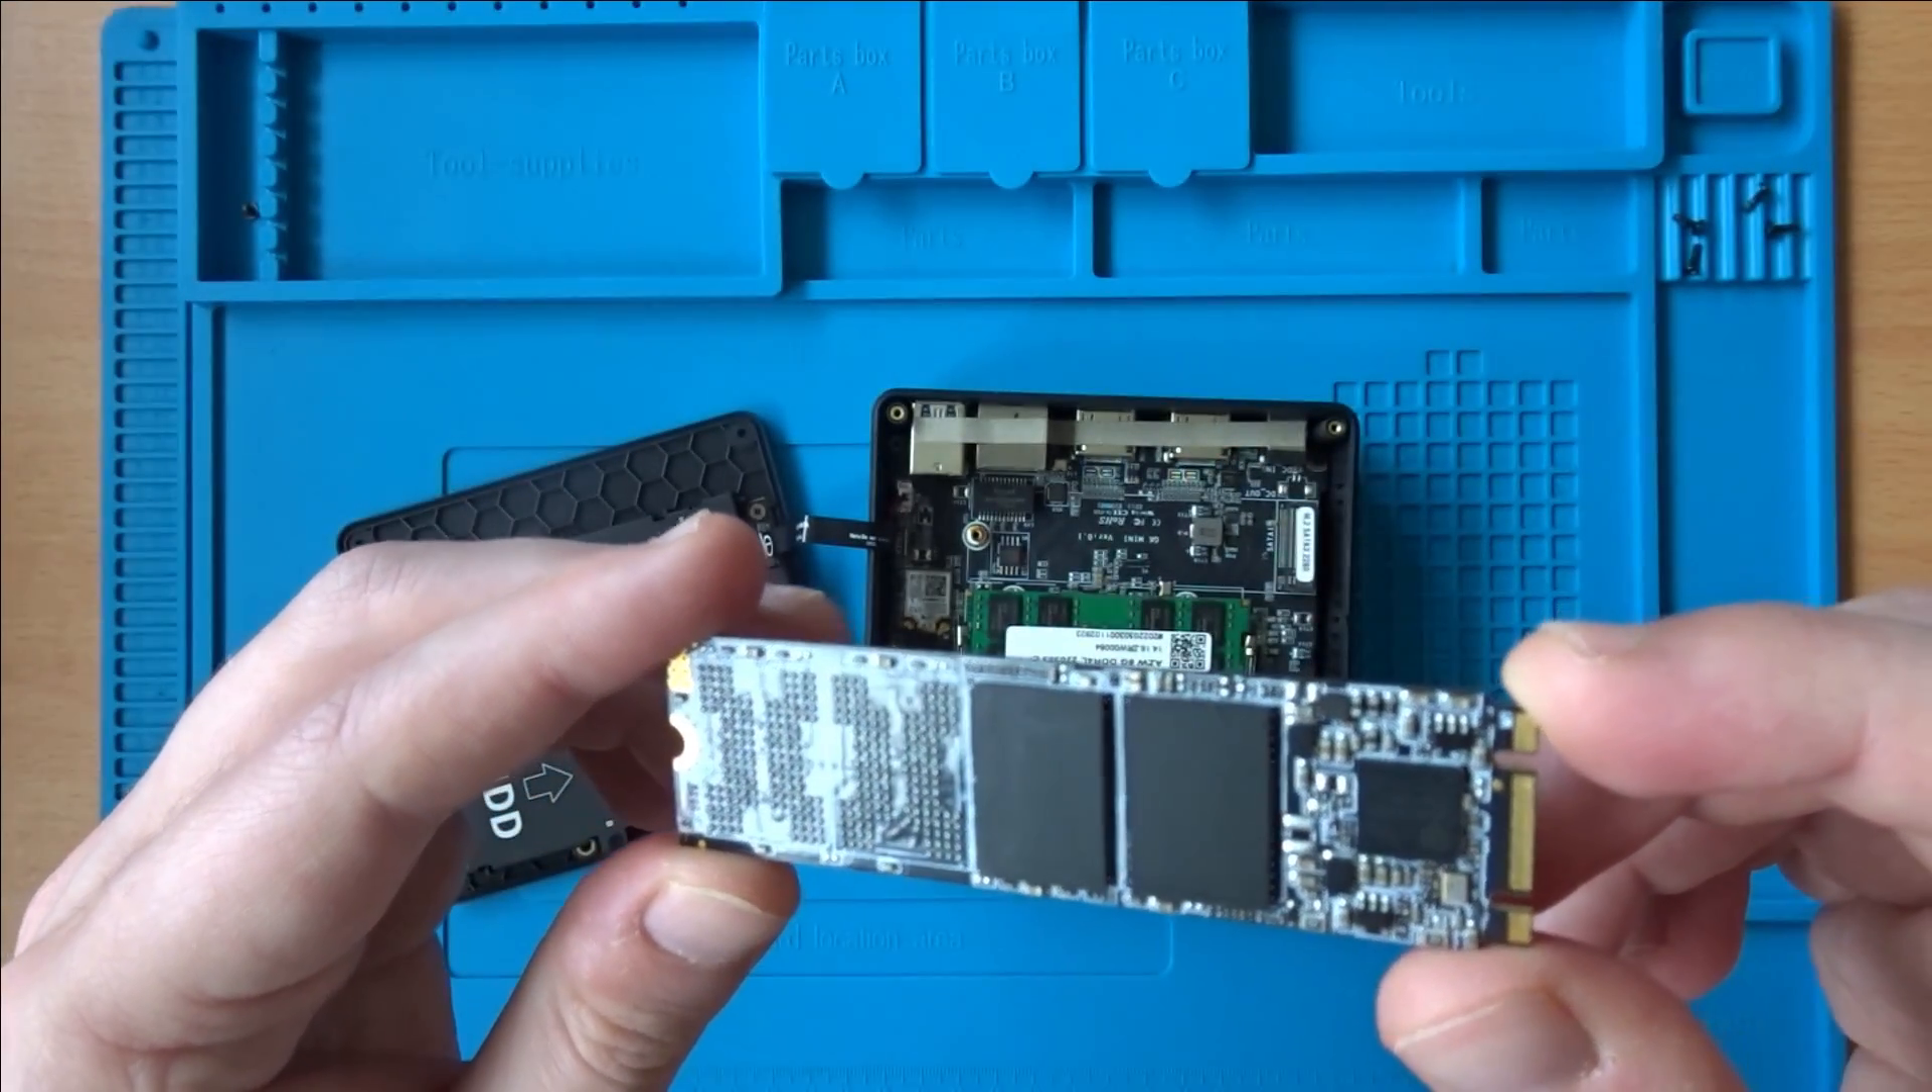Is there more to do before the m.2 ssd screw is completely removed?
No.